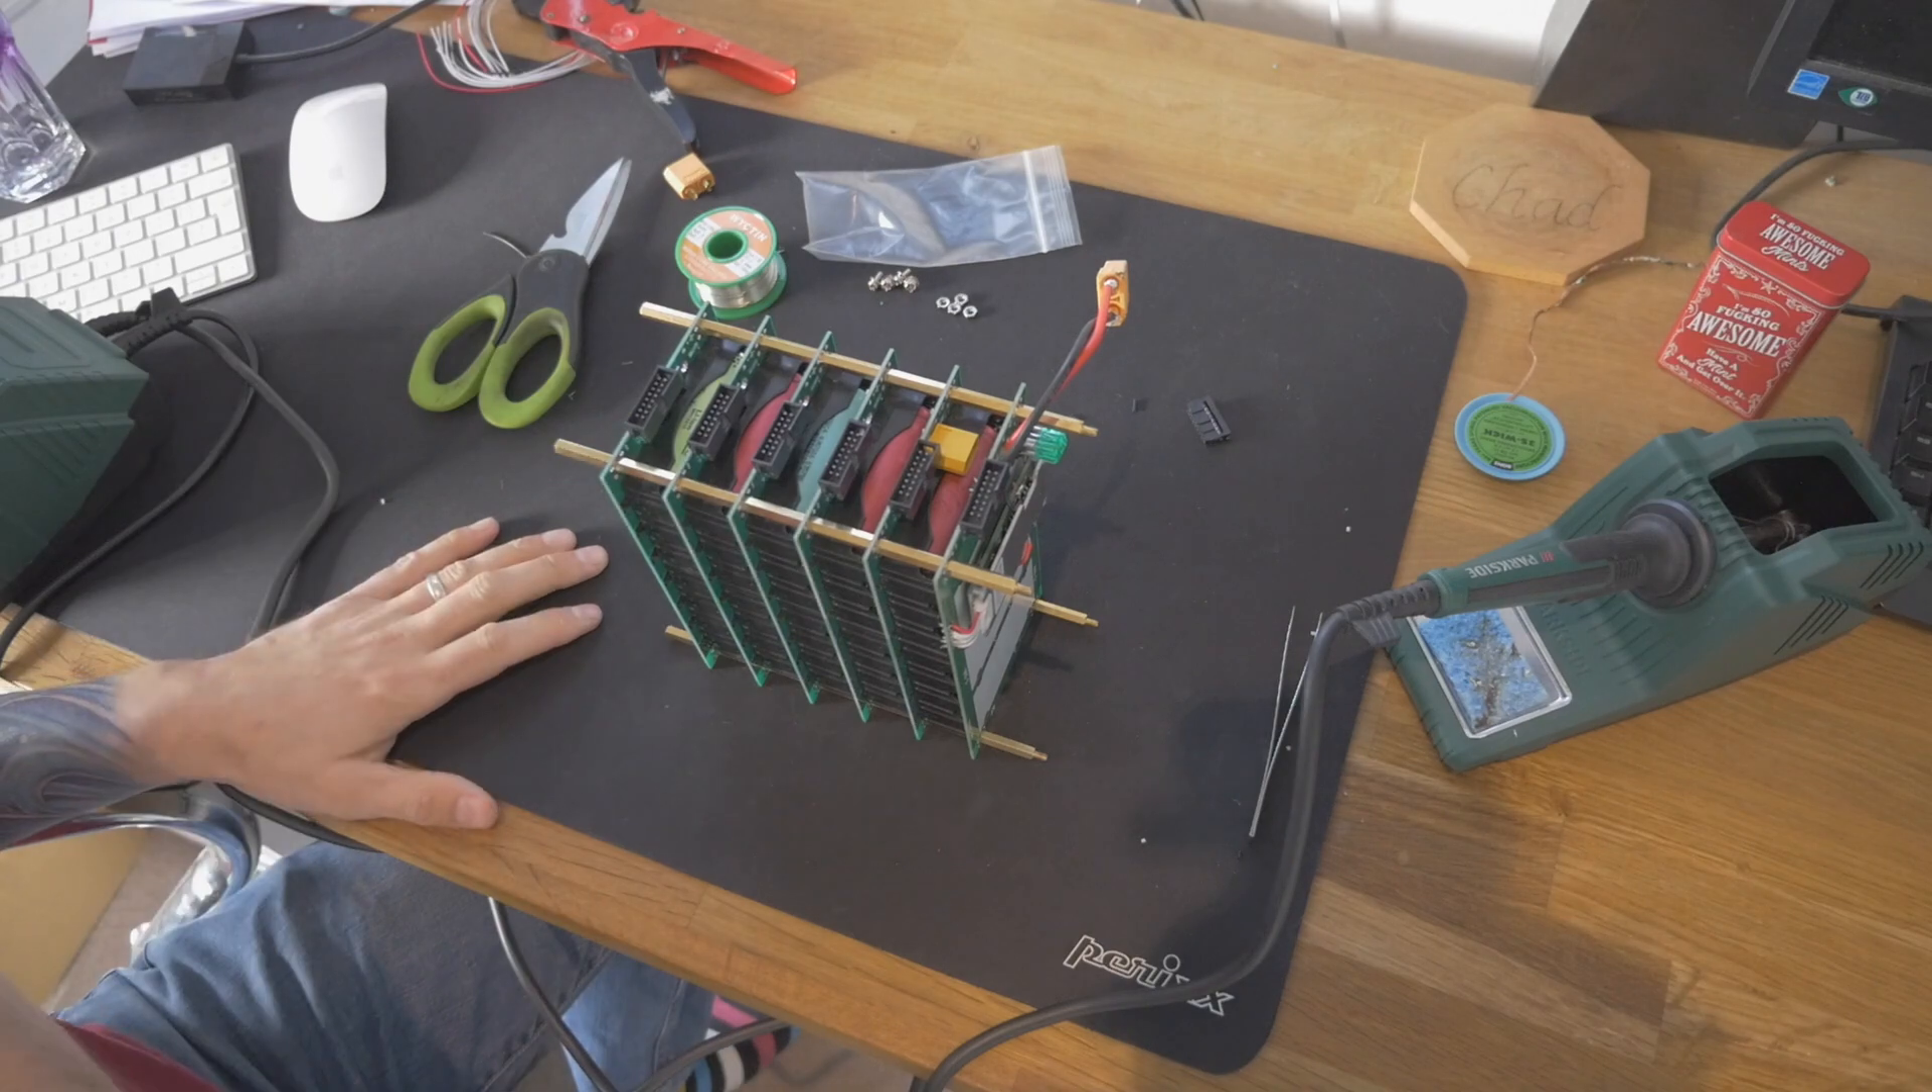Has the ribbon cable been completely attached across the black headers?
No.